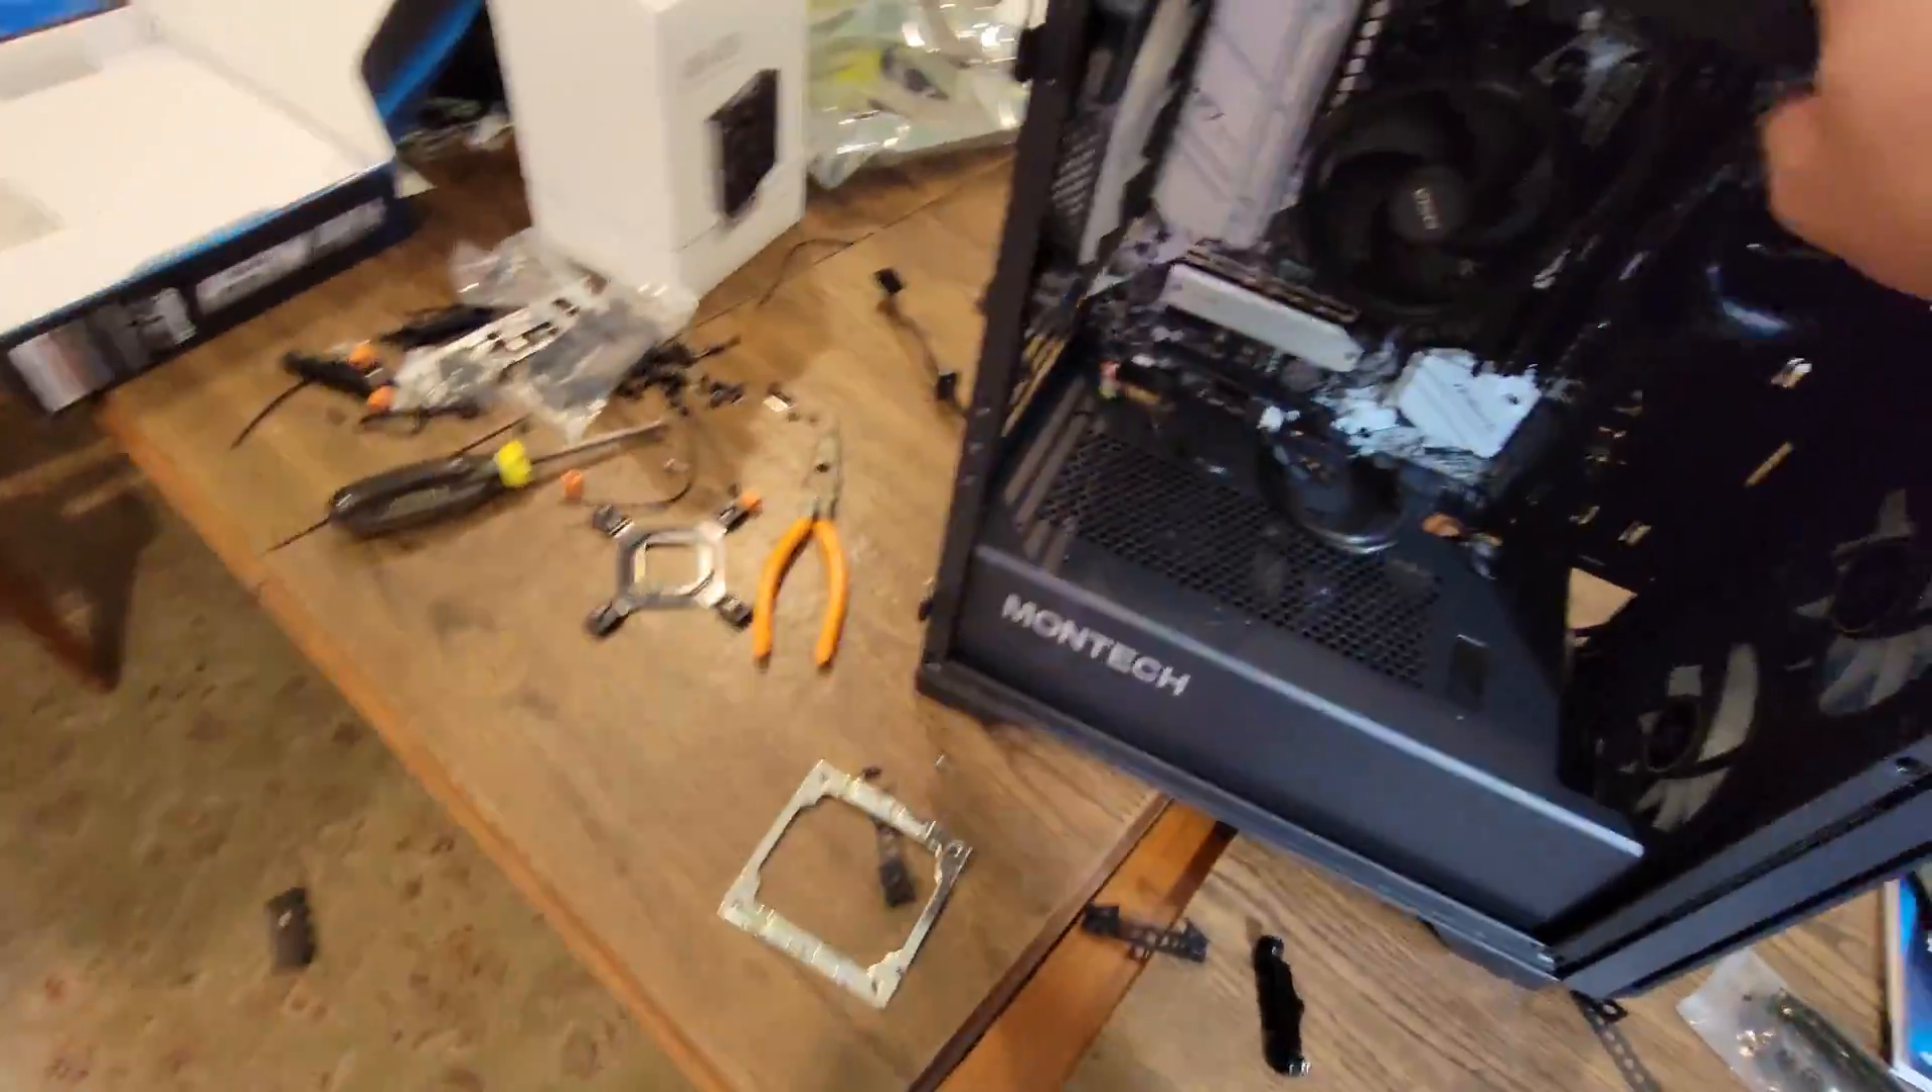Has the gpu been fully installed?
No.